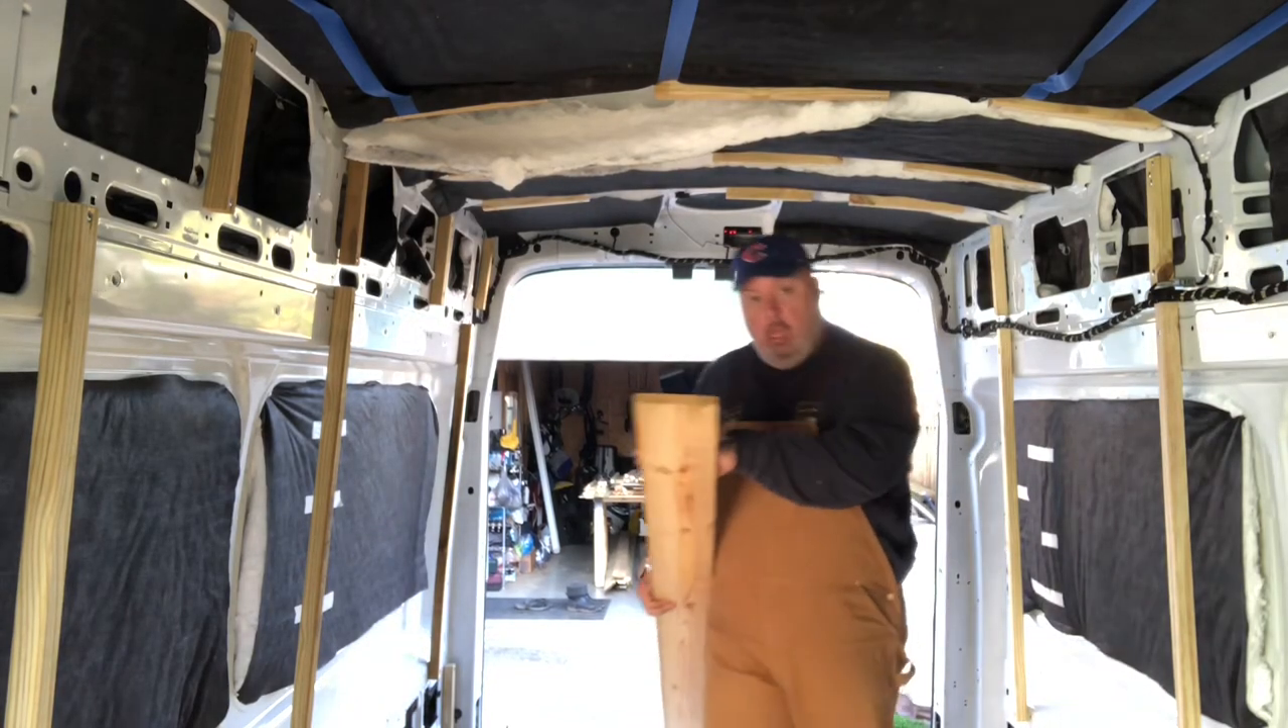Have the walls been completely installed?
No.